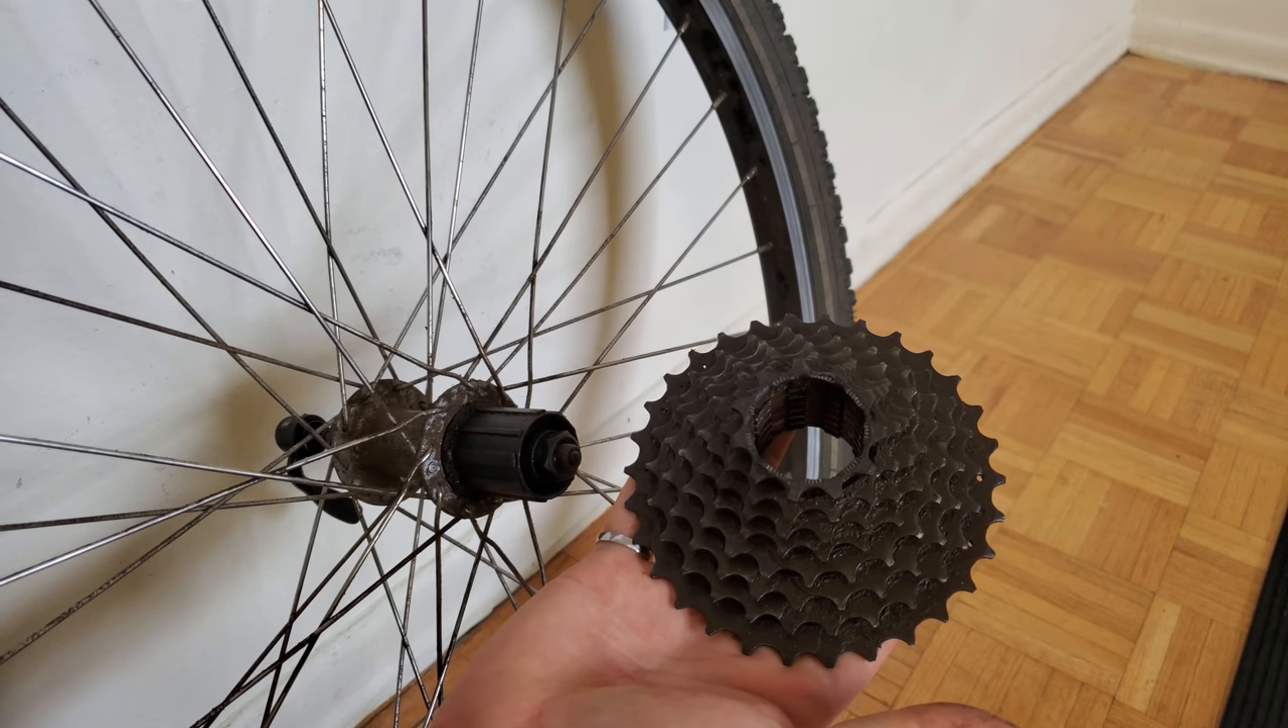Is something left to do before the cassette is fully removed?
No.